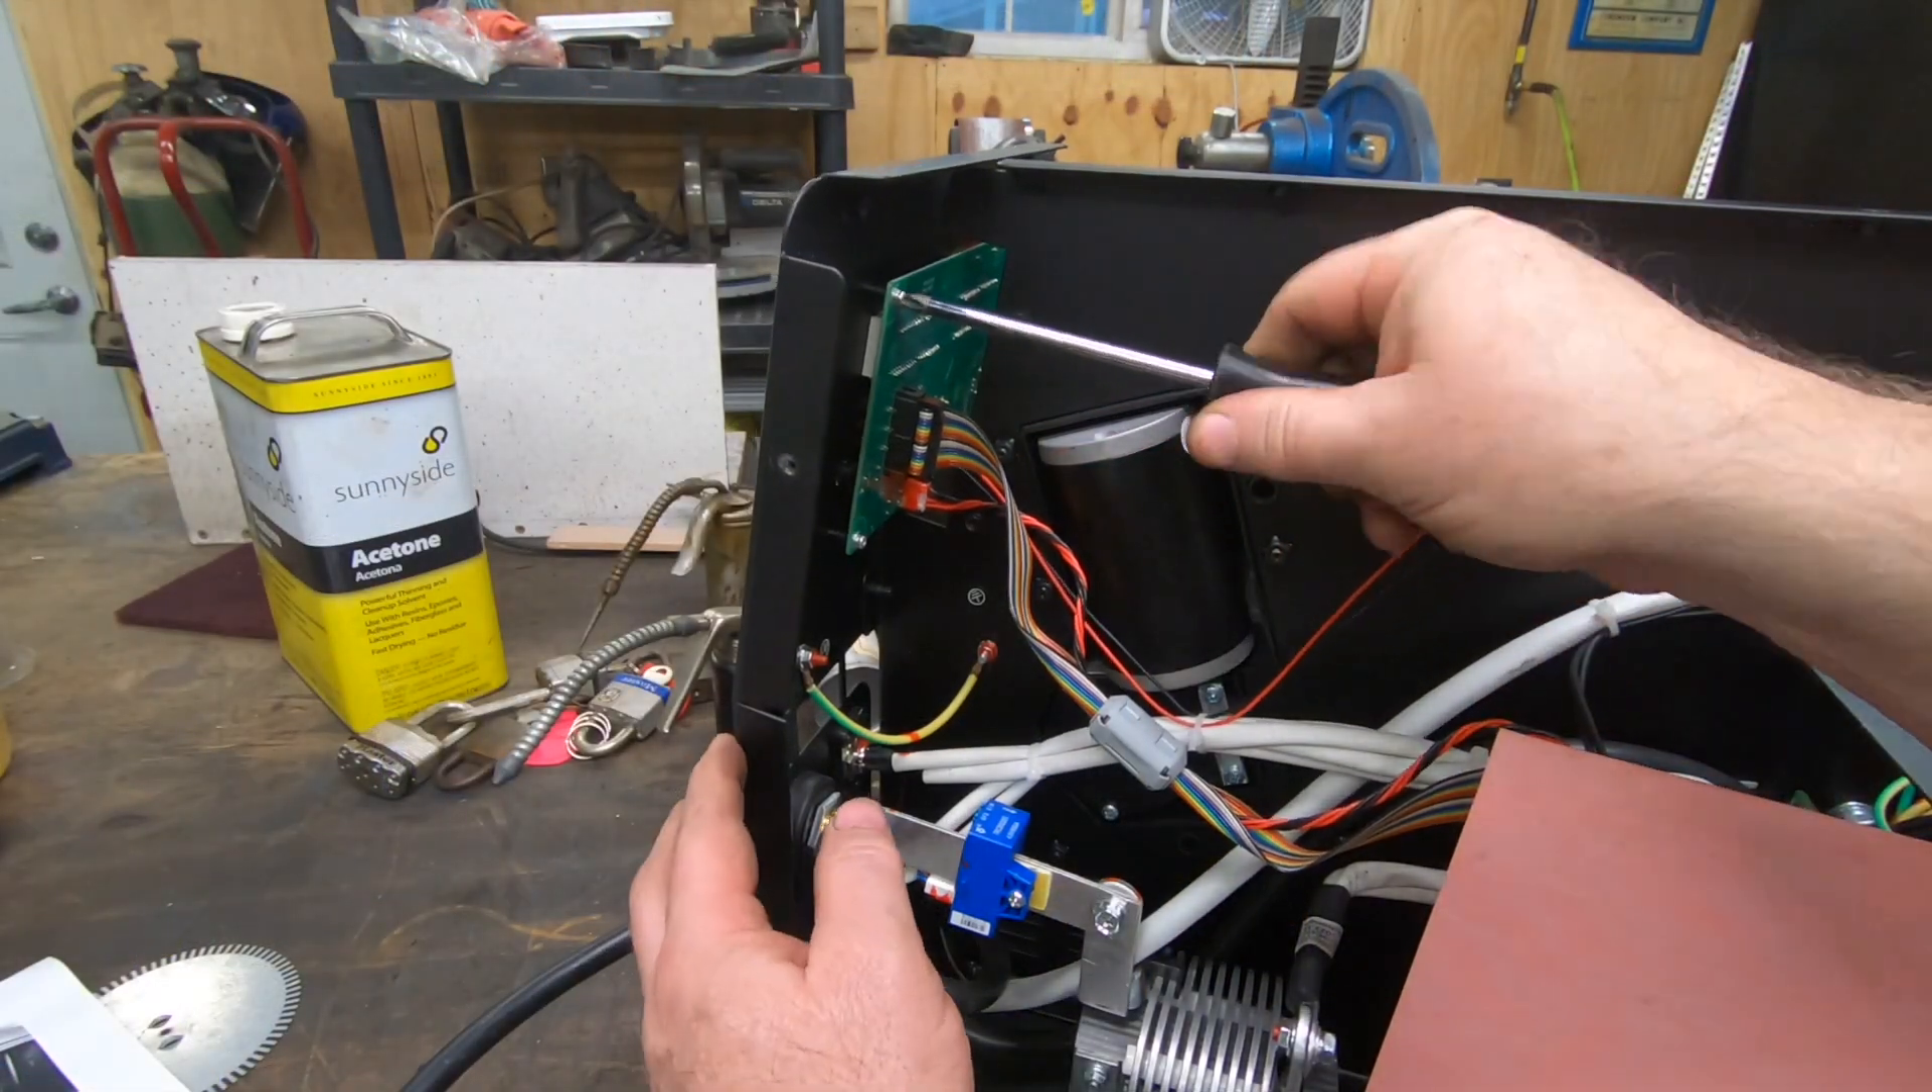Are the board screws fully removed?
No.